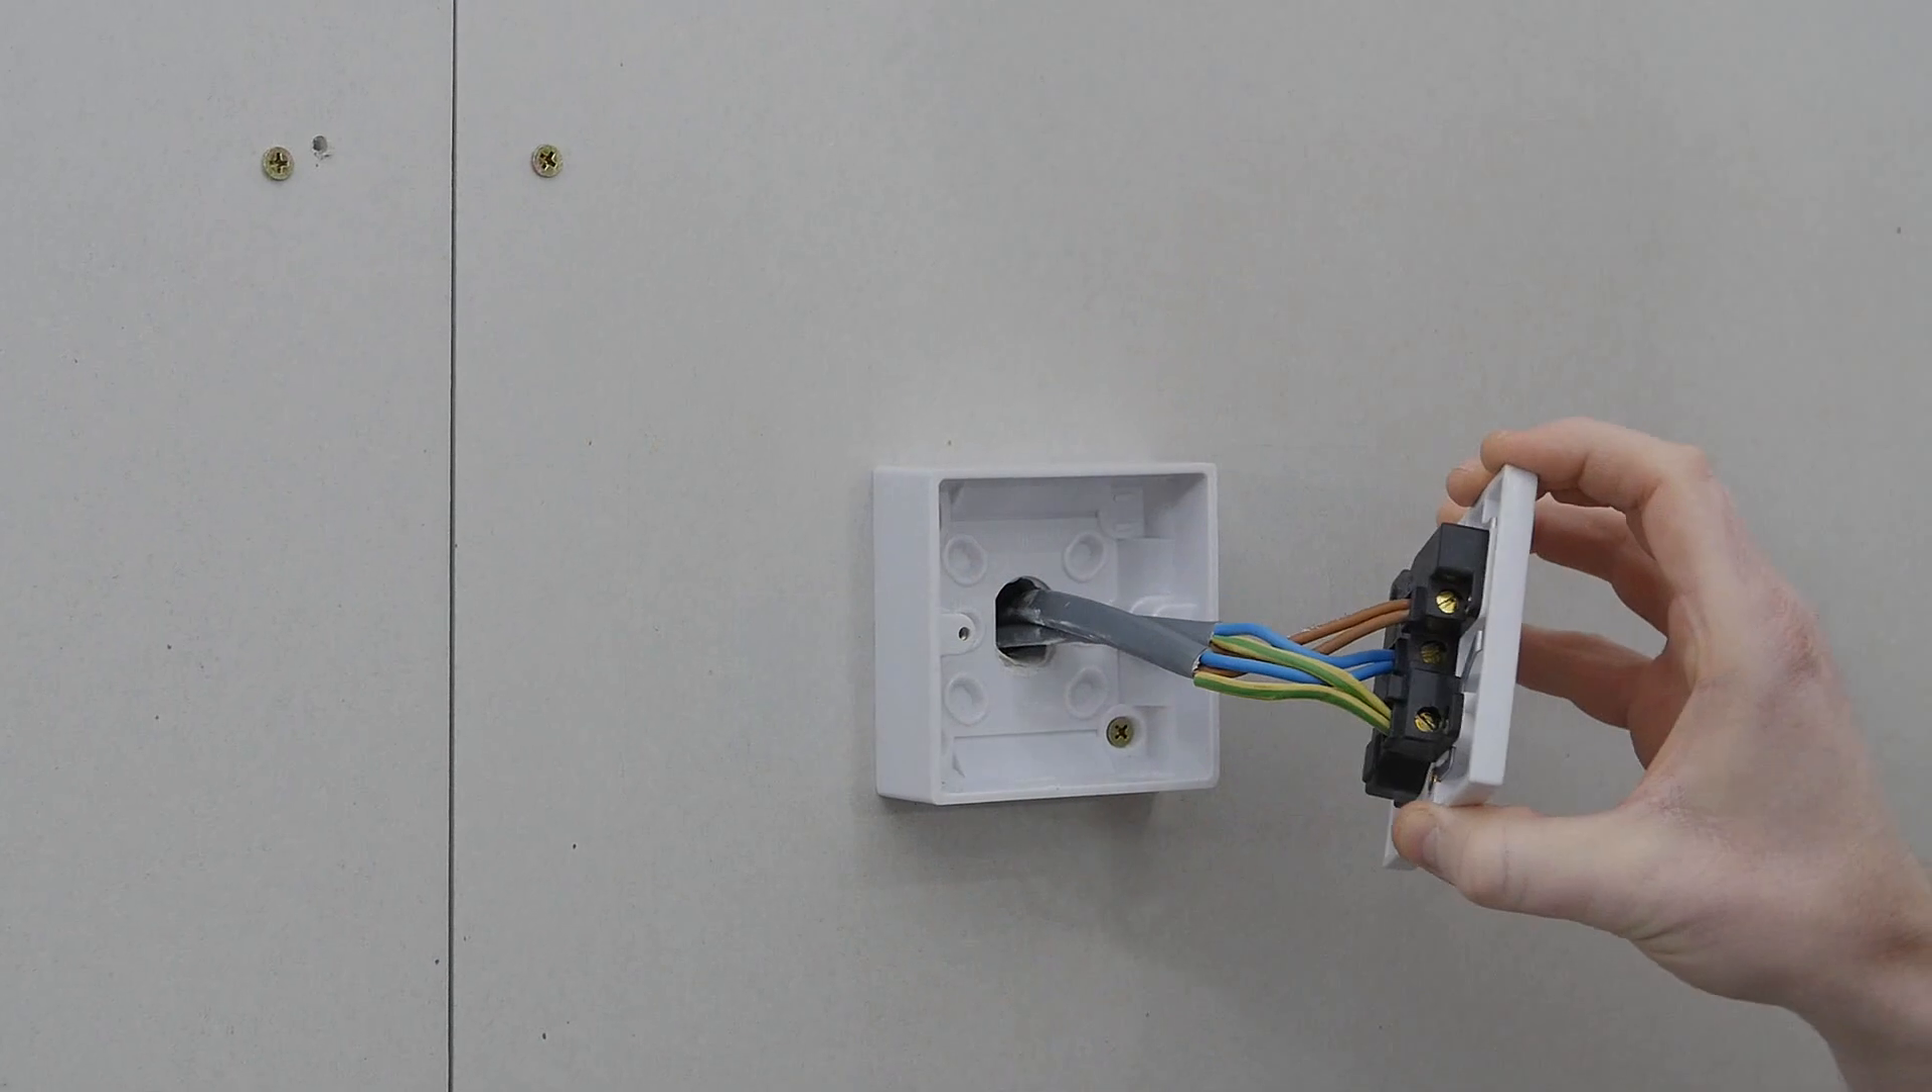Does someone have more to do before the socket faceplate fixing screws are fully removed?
No.